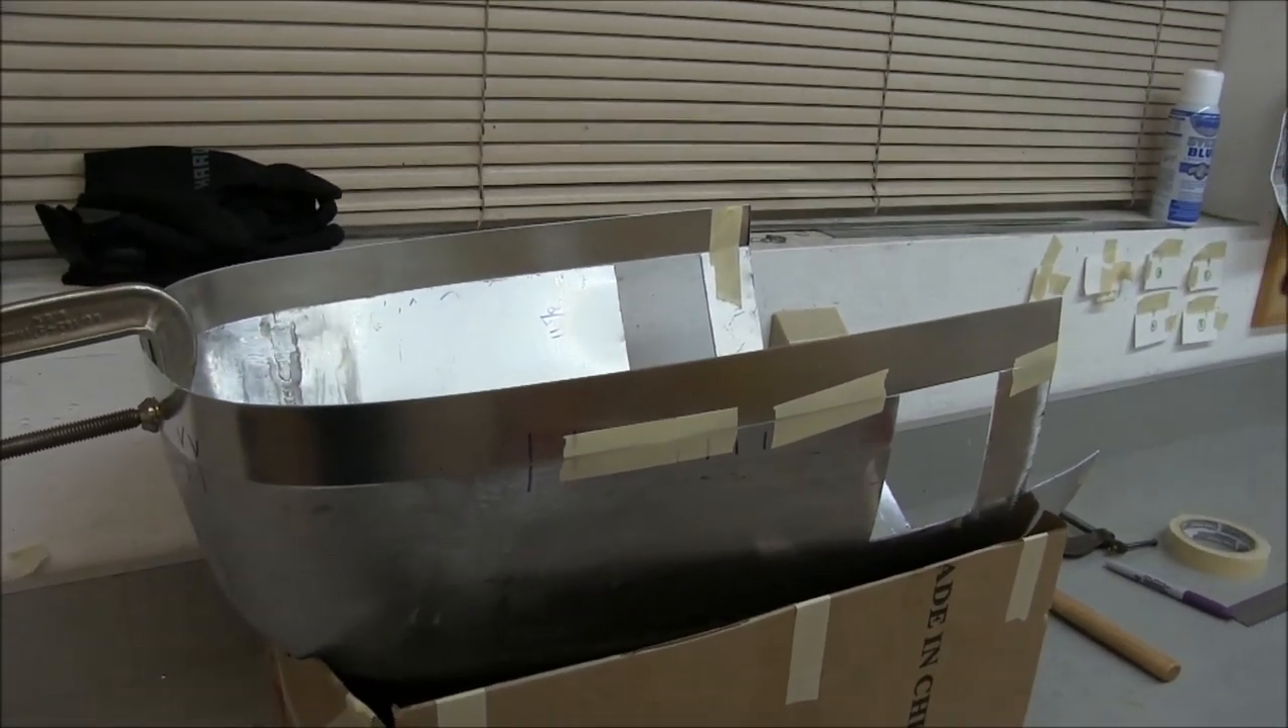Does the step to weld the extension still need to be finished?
Yes.